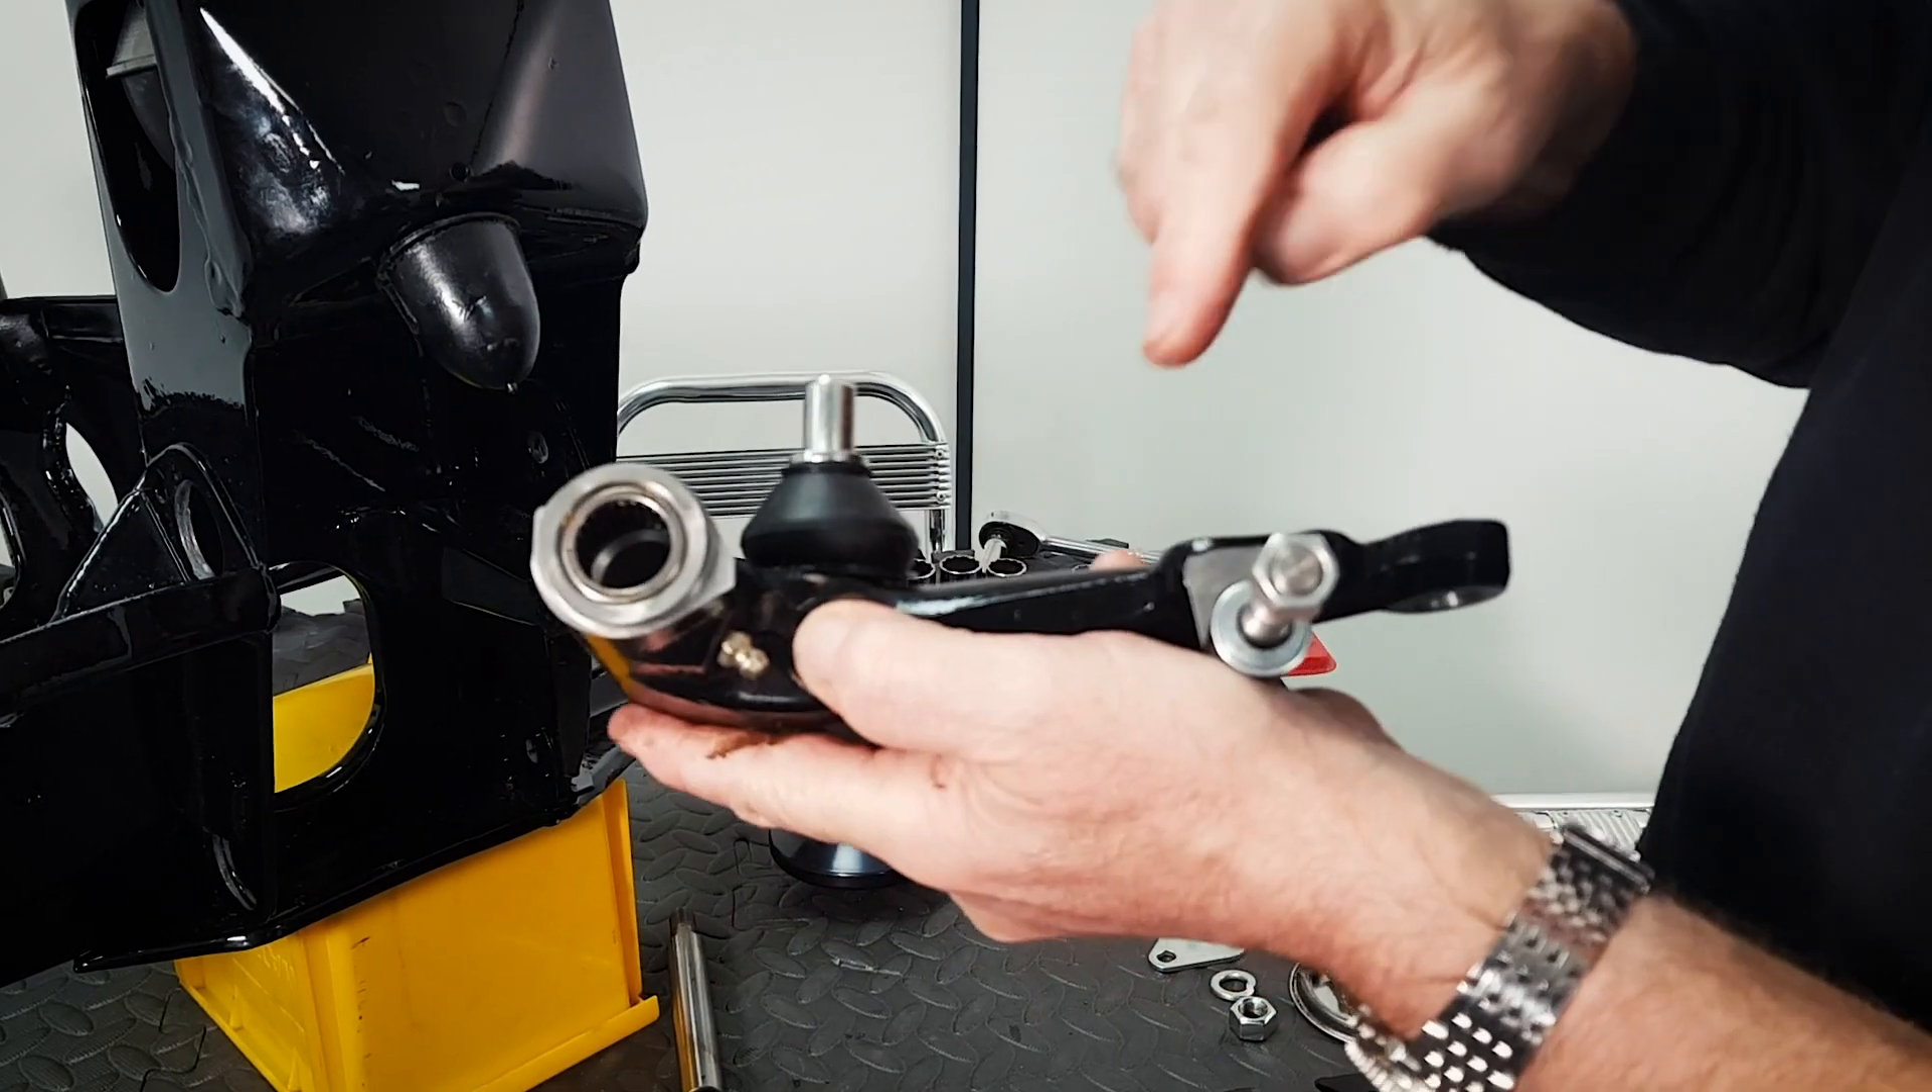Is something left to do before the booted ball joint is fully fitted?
No.